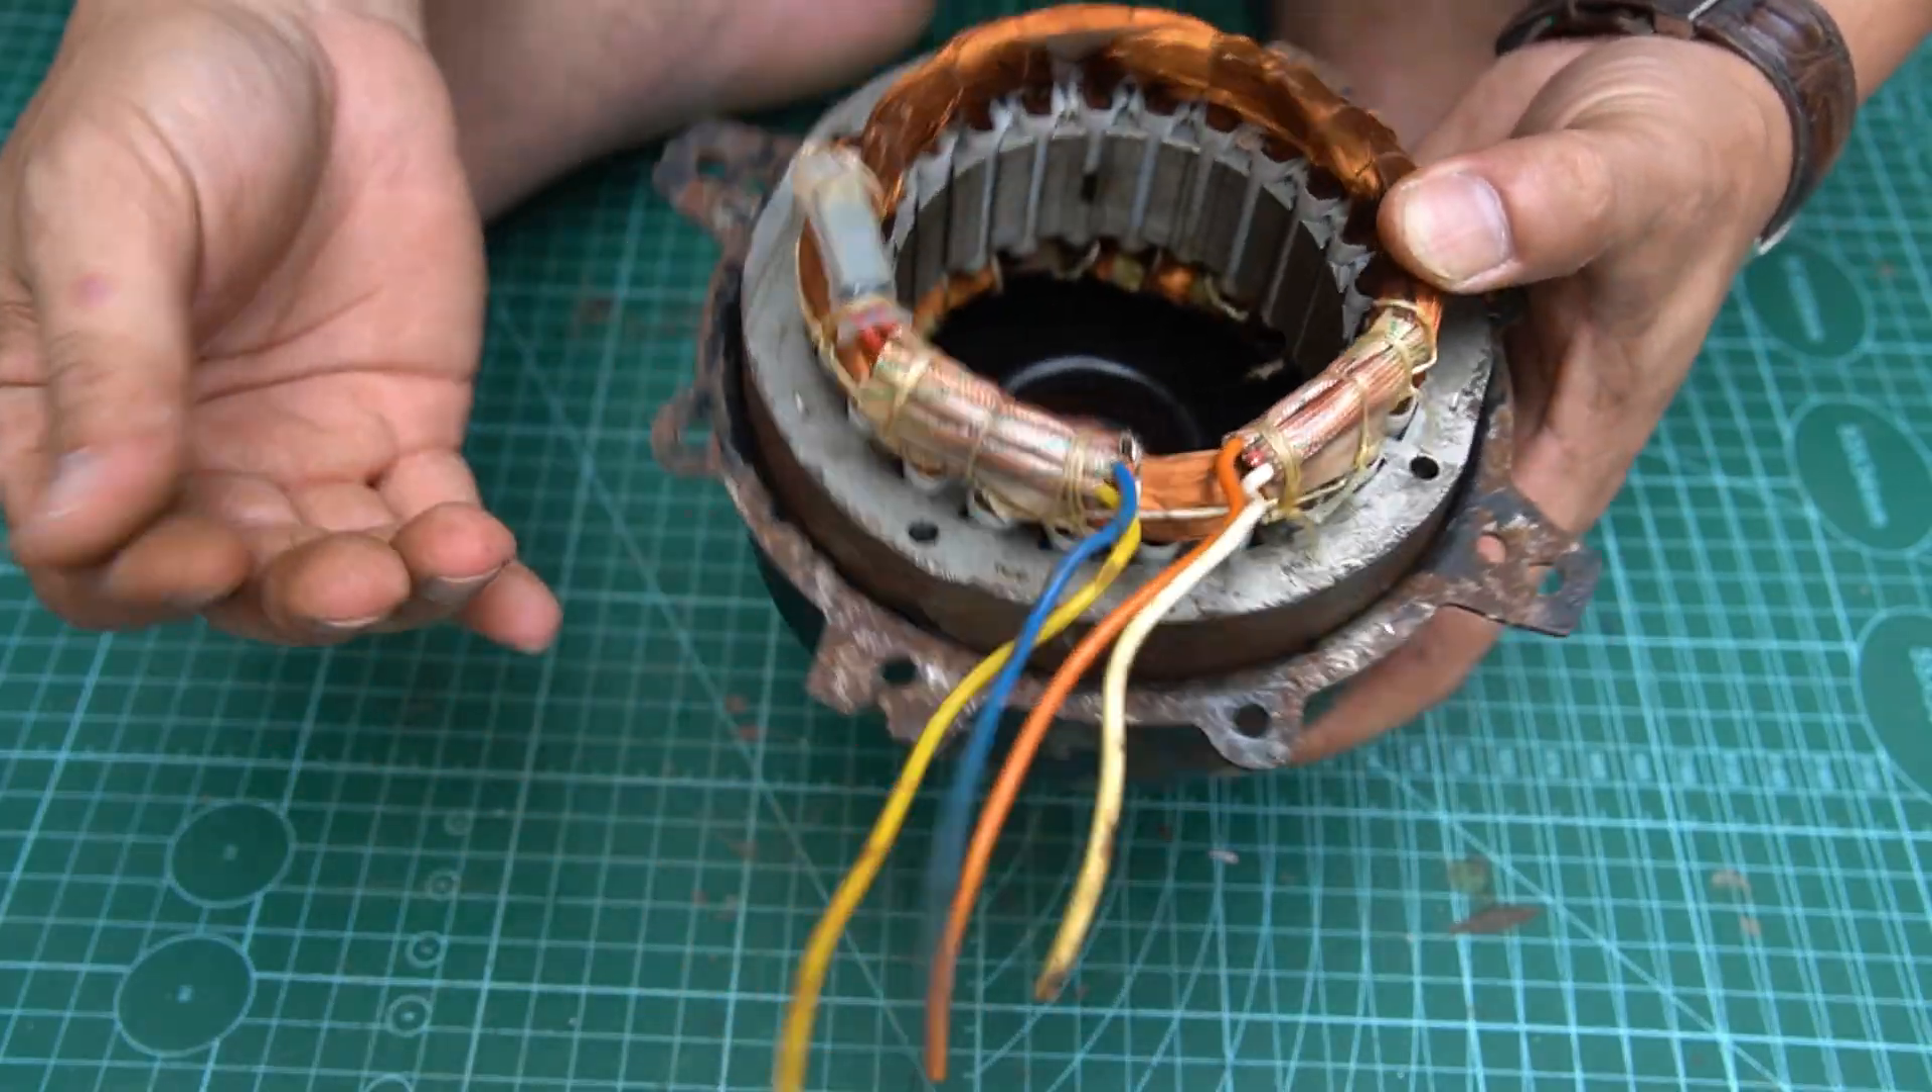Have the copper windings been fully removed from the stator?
No.